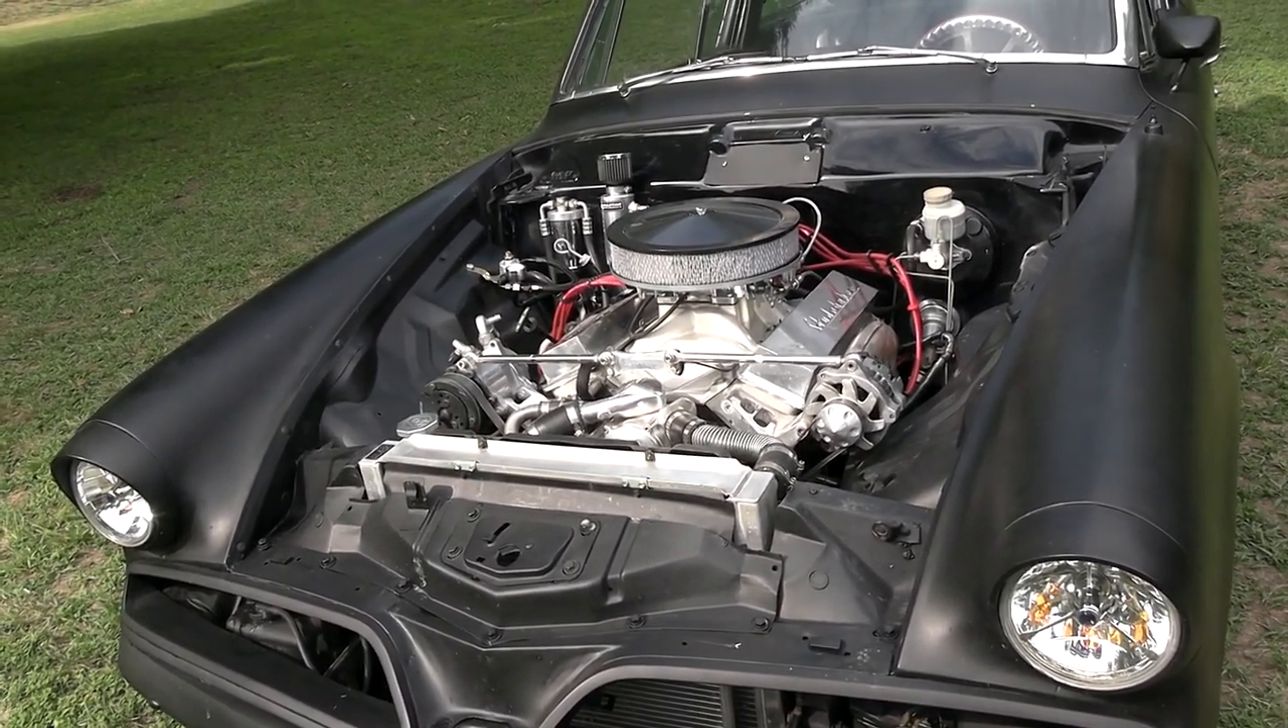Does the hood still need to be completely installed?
Yes.